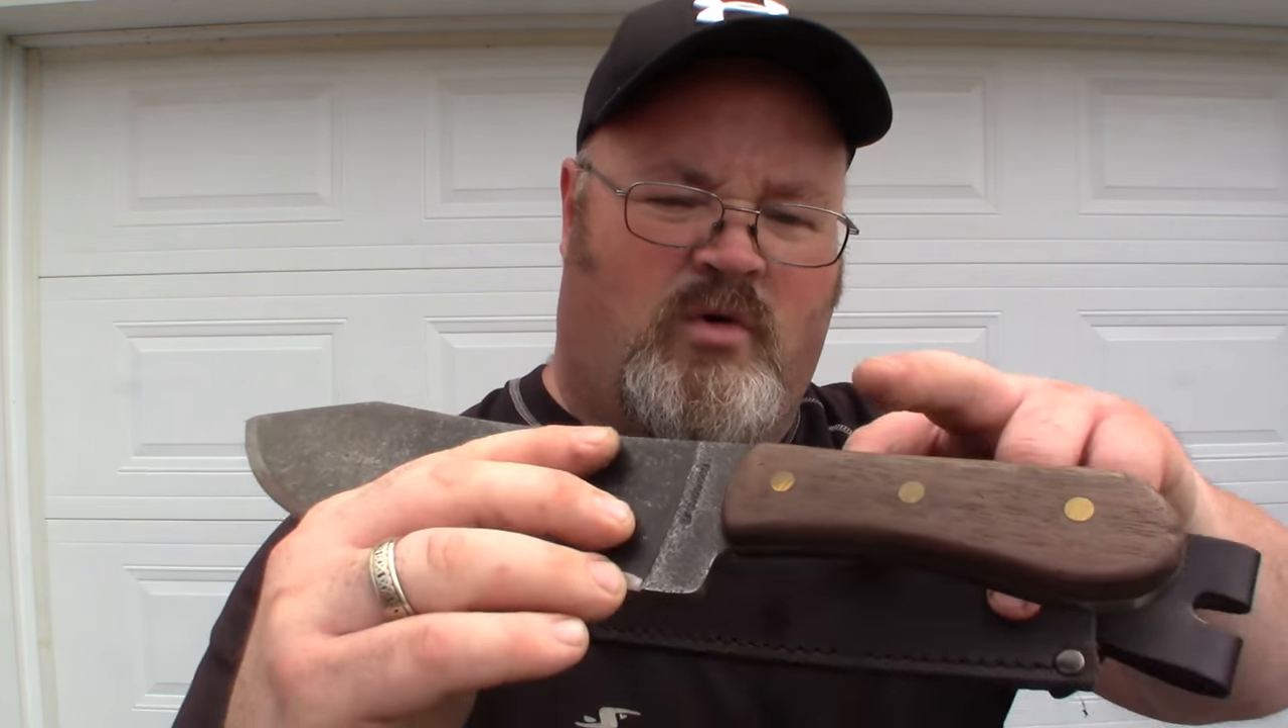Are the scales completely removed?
No.